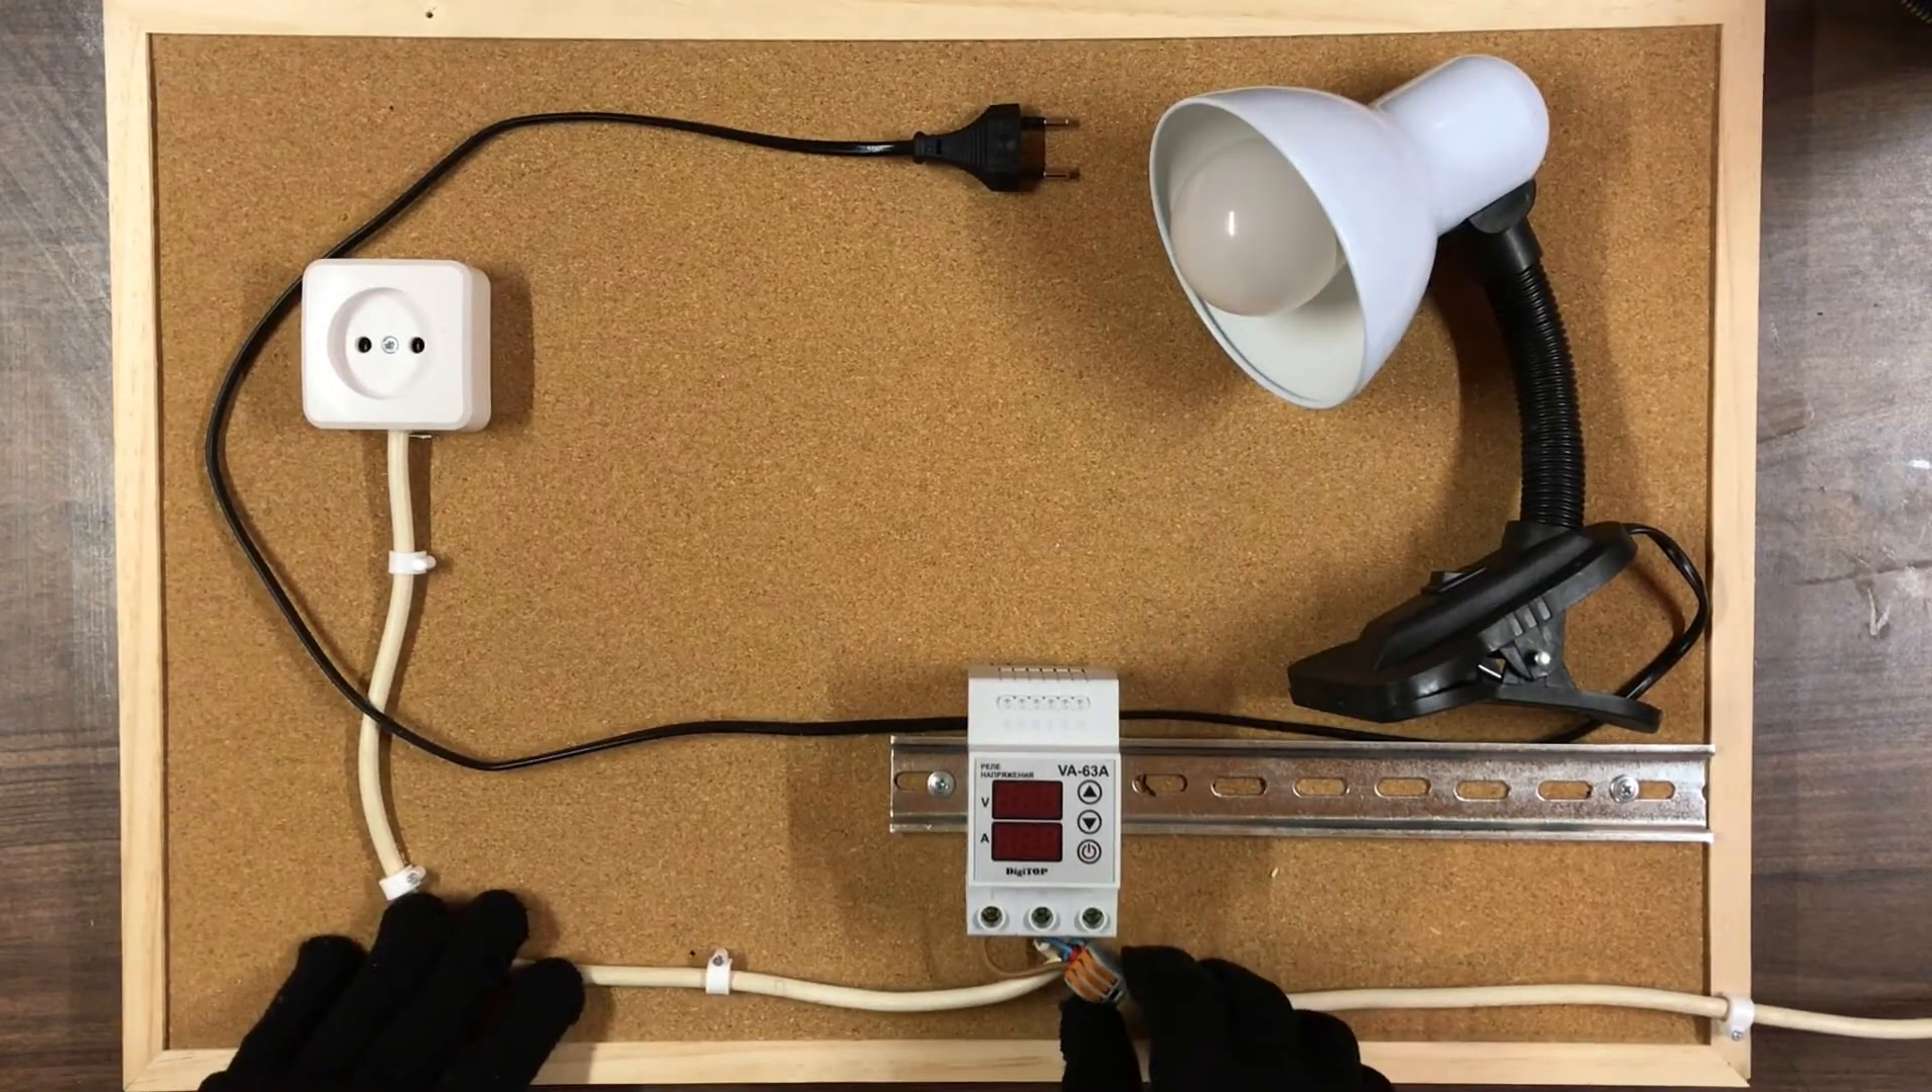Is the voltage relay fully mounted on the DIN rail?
Yes.